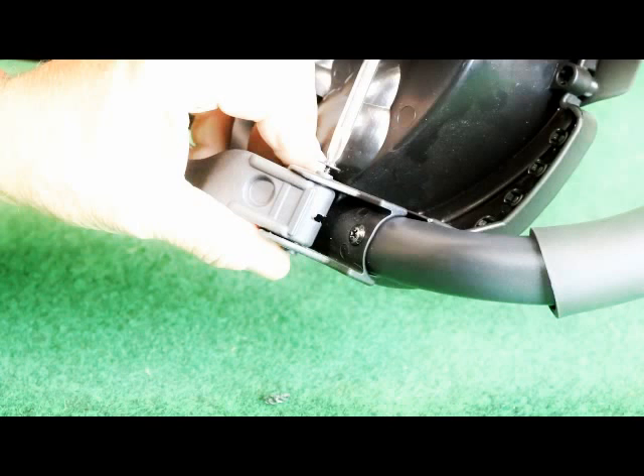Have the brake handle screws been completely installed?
No.